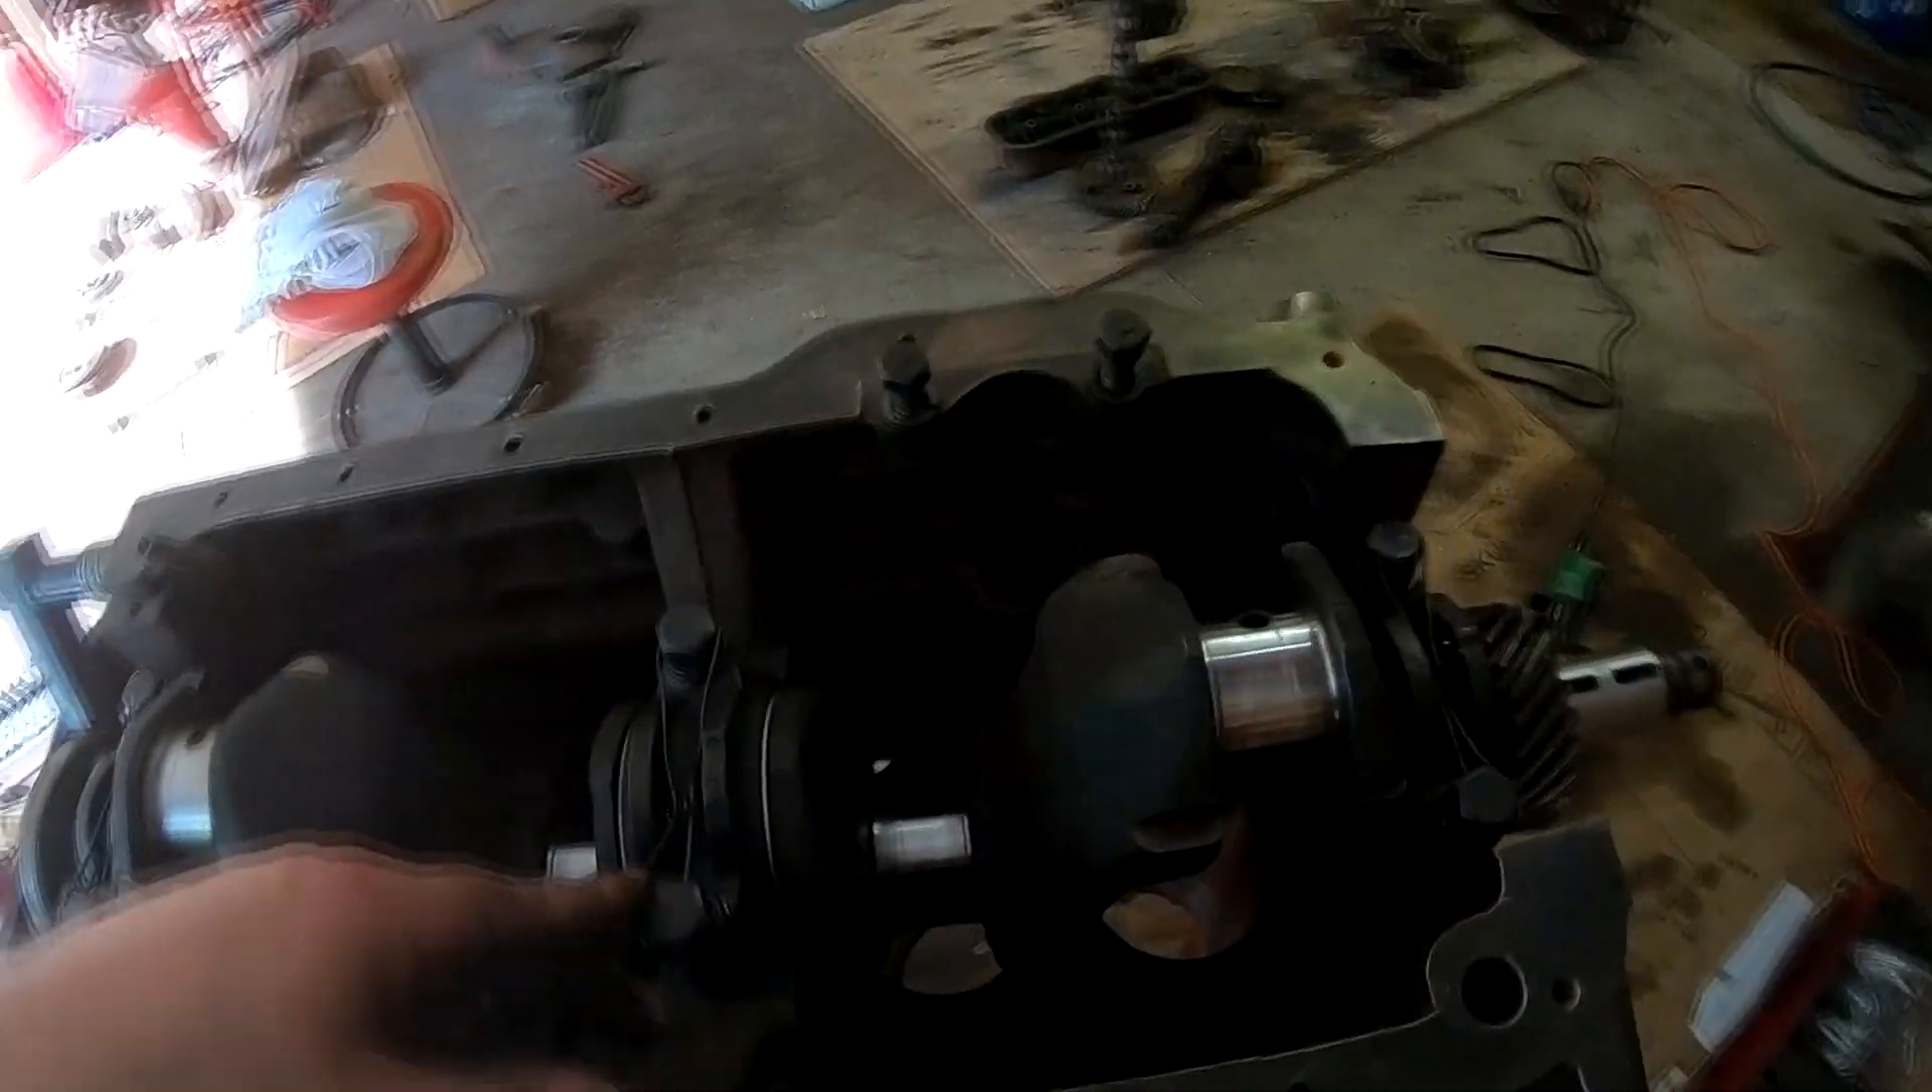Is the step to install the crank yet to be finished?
No.